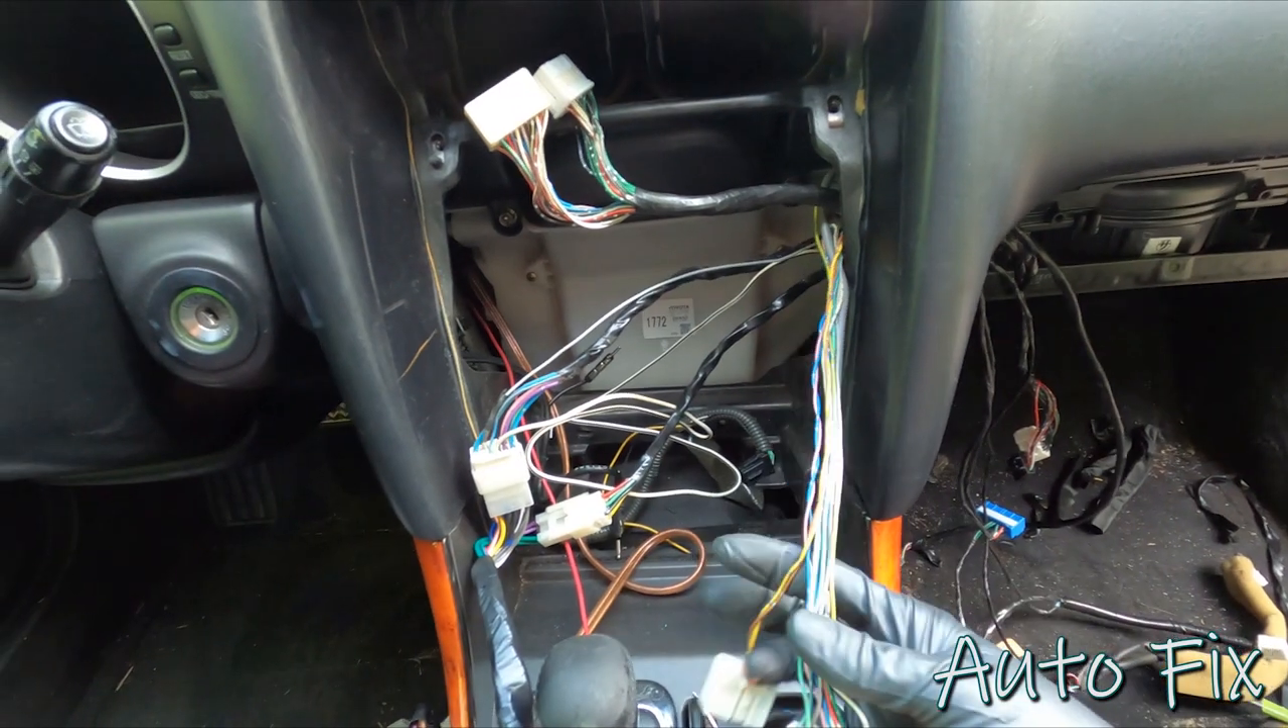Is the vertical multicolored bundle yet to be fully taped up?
Yes.